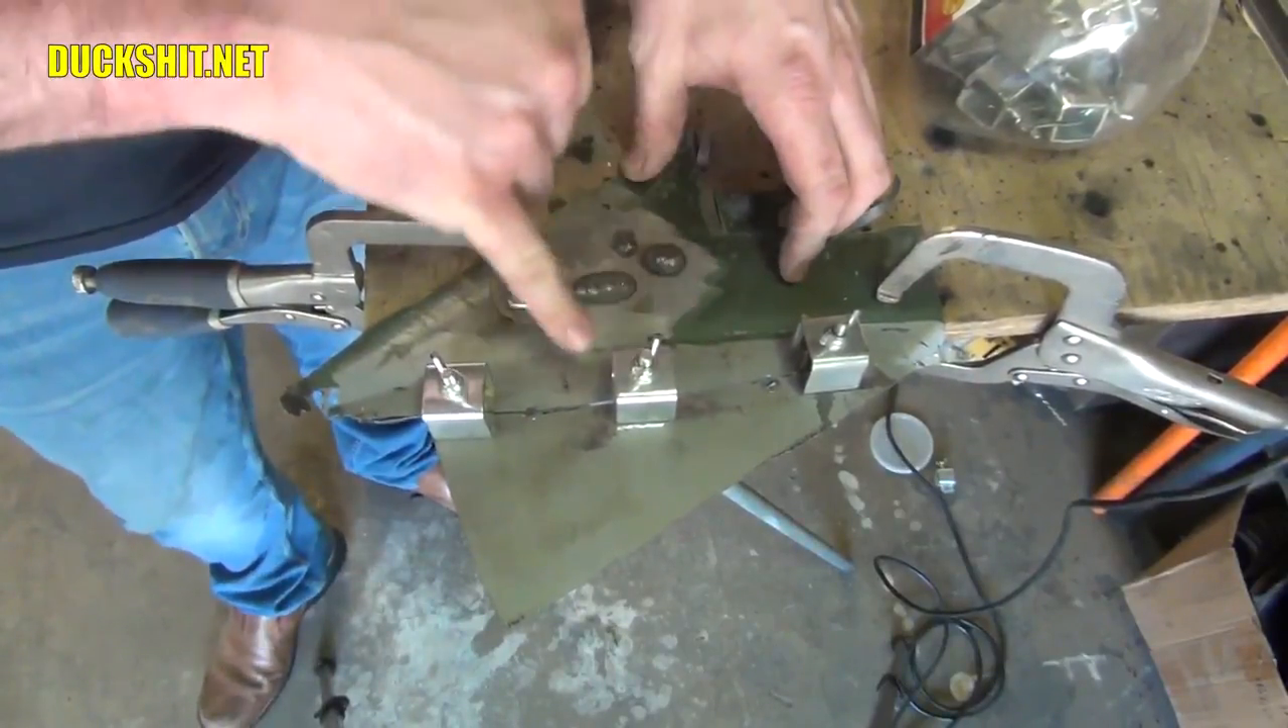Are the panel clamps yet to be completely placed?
No.